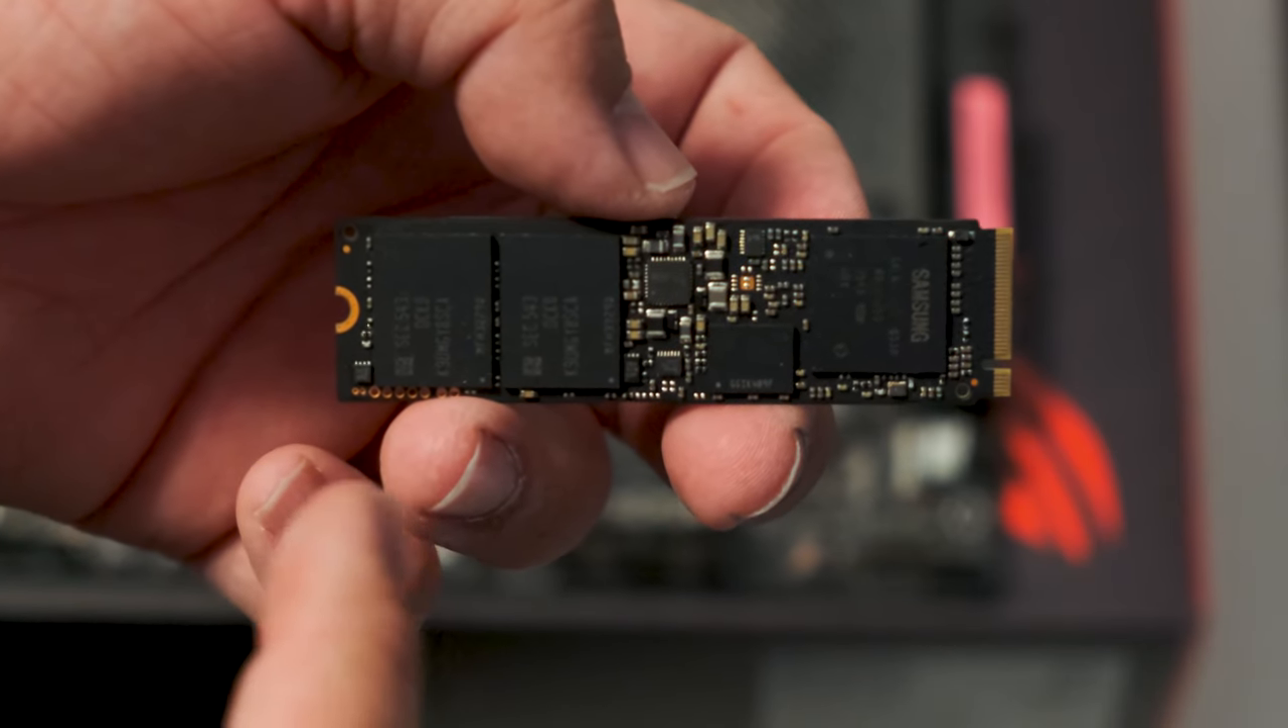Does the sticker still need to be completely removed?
No.